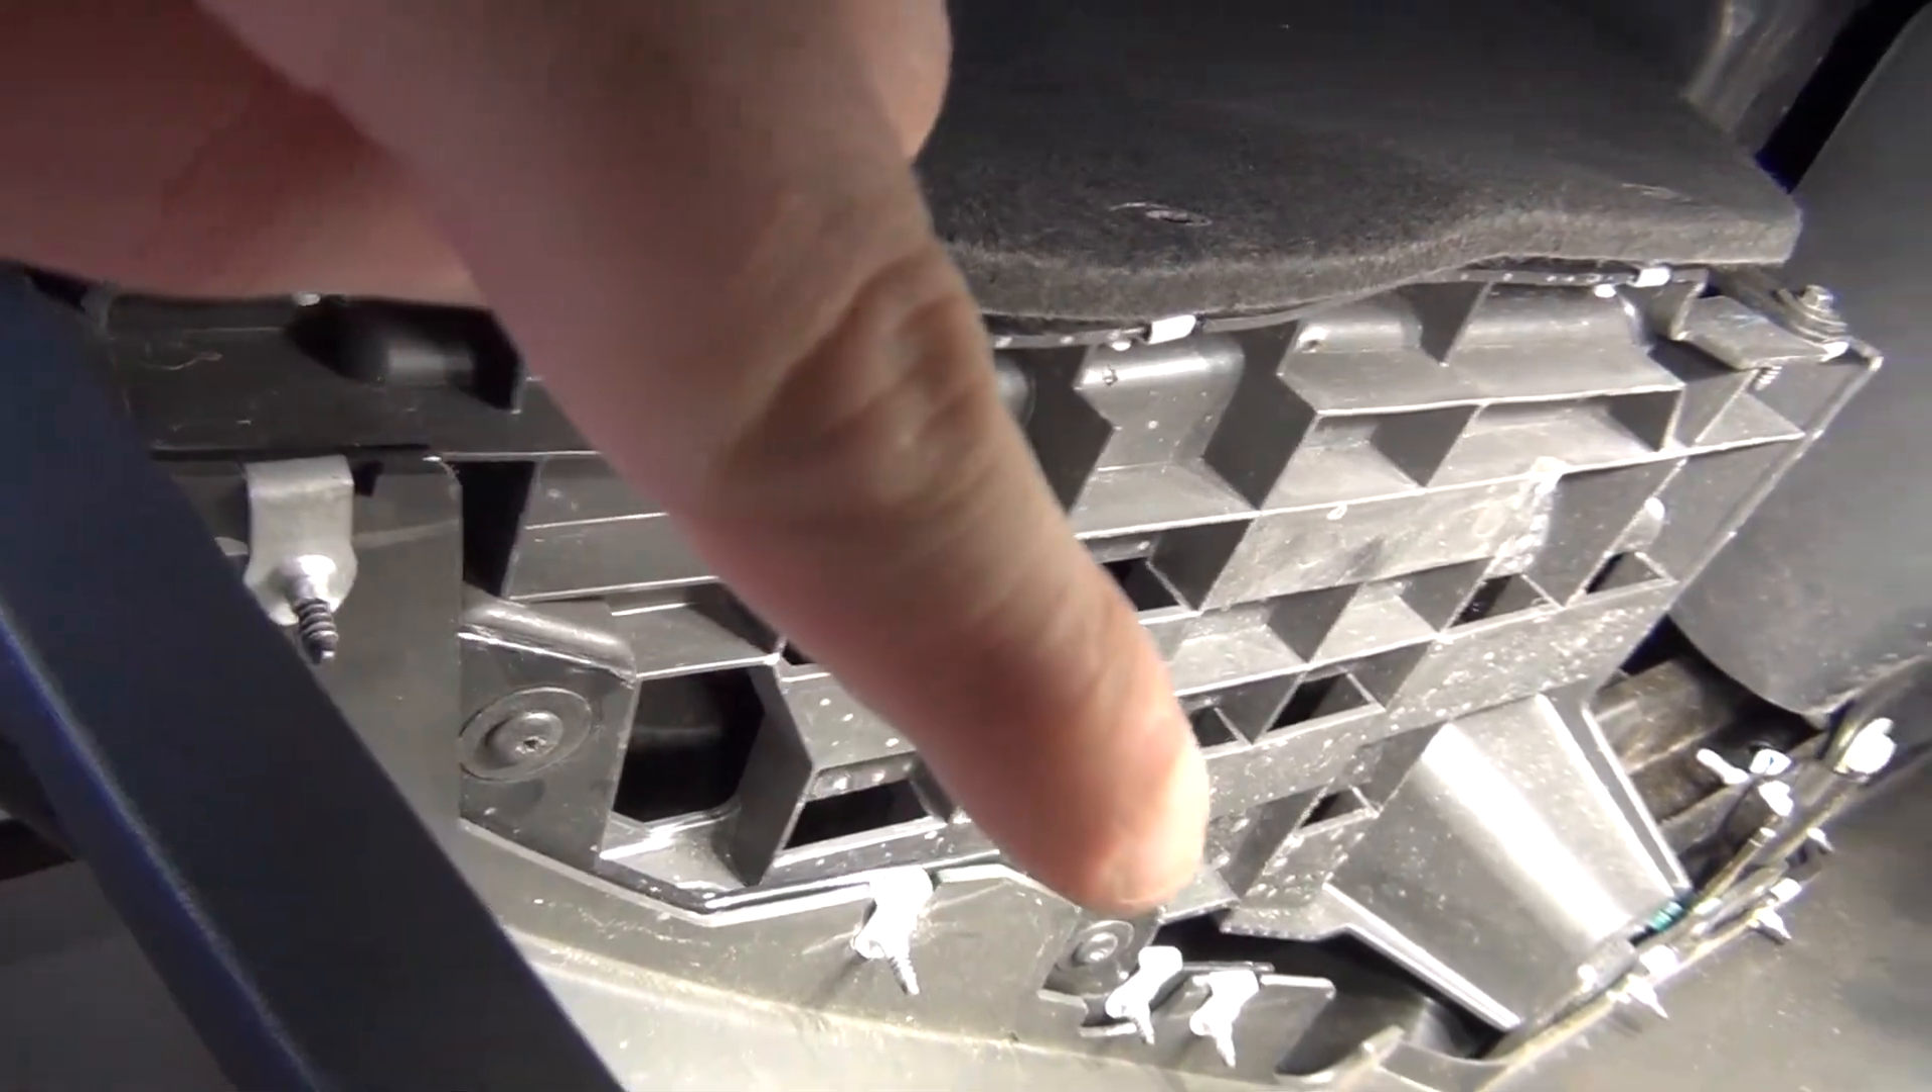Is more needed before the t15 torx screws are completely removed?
Yes.